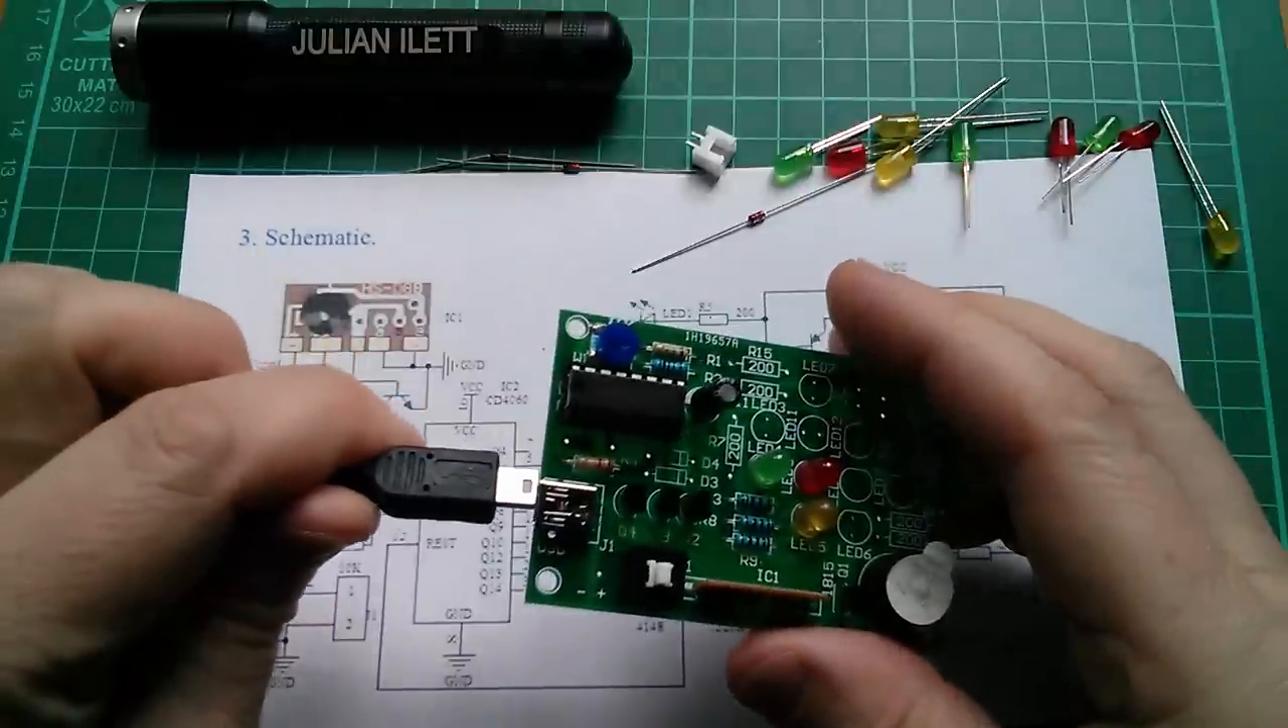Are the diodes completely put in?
No.